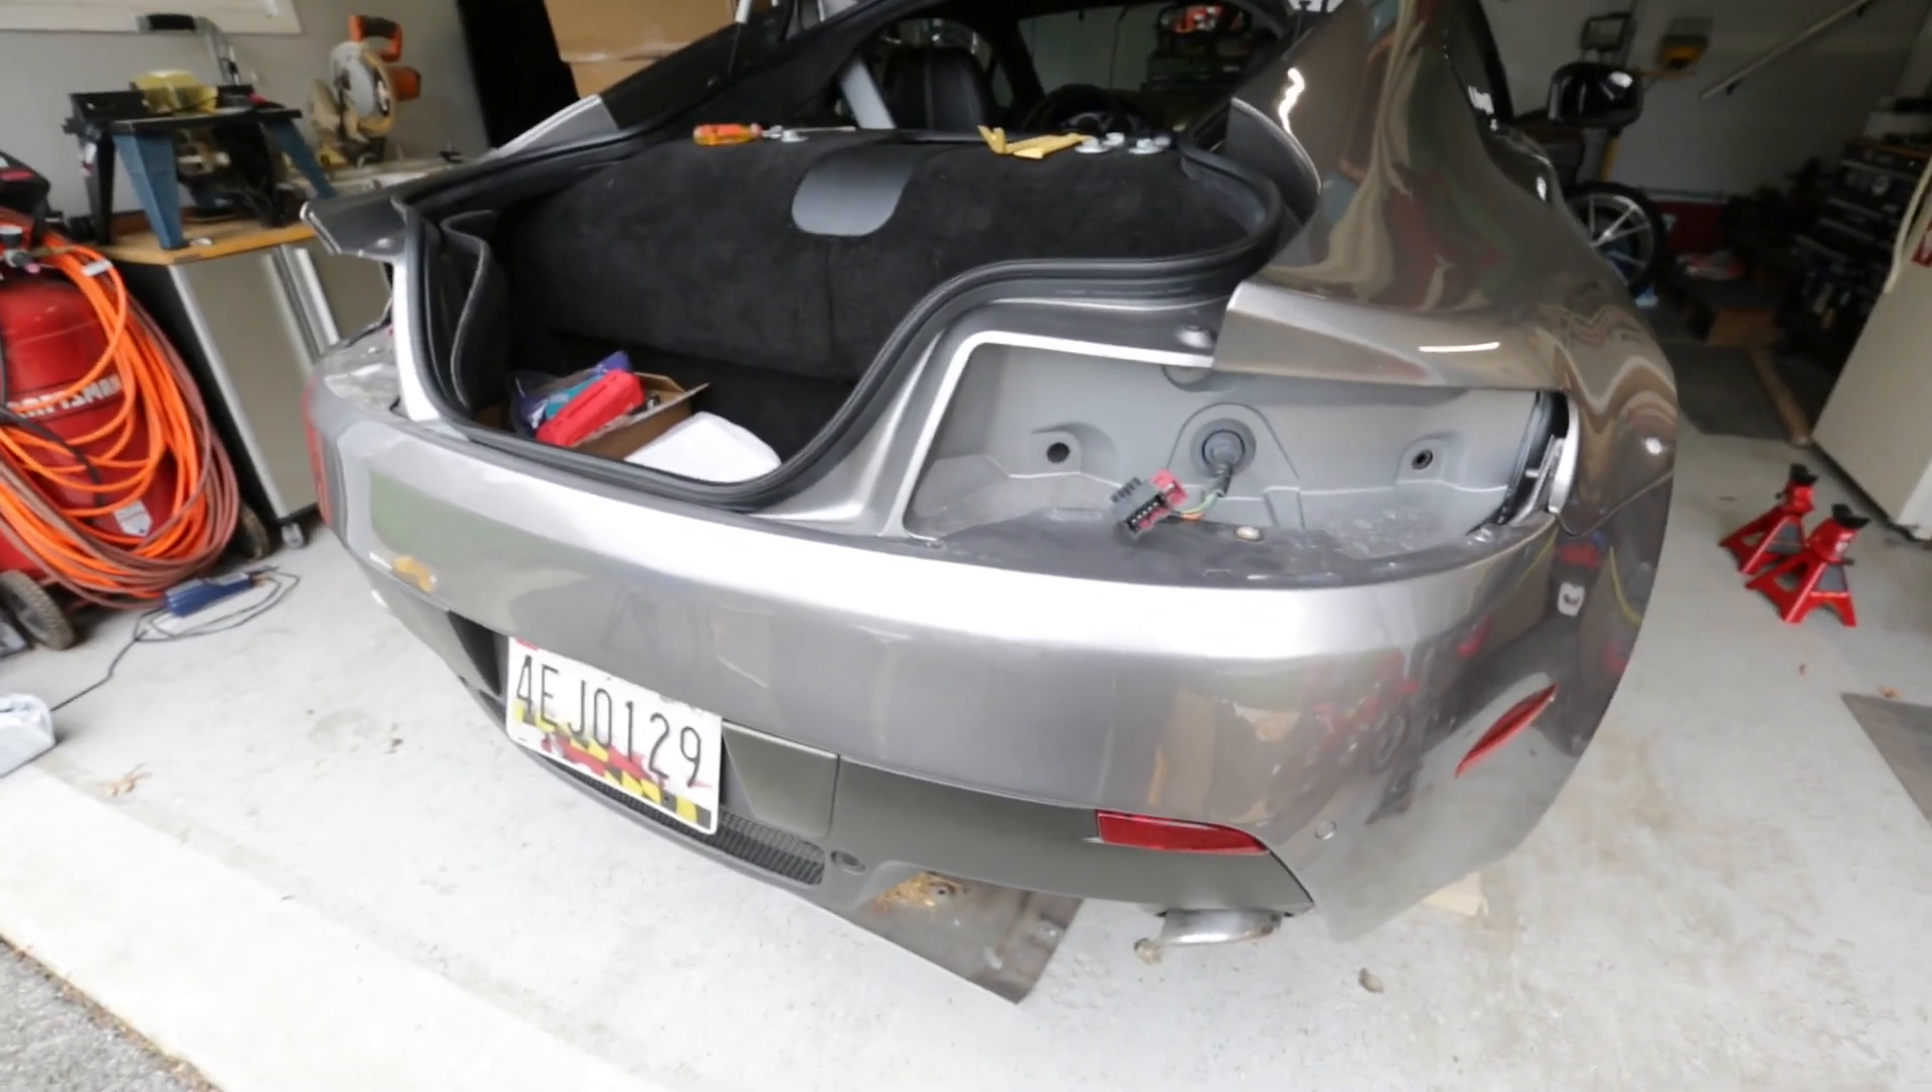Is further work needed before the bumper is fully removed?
Yes.